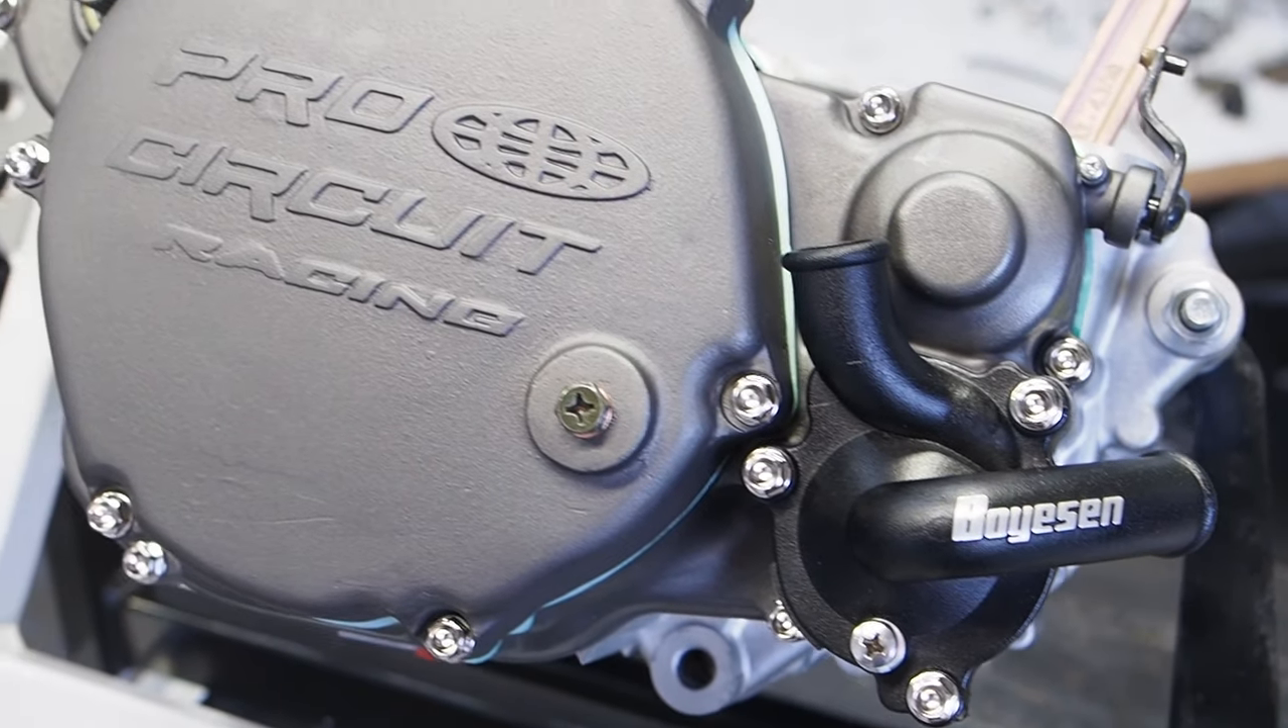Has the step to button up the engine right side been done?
Yes.